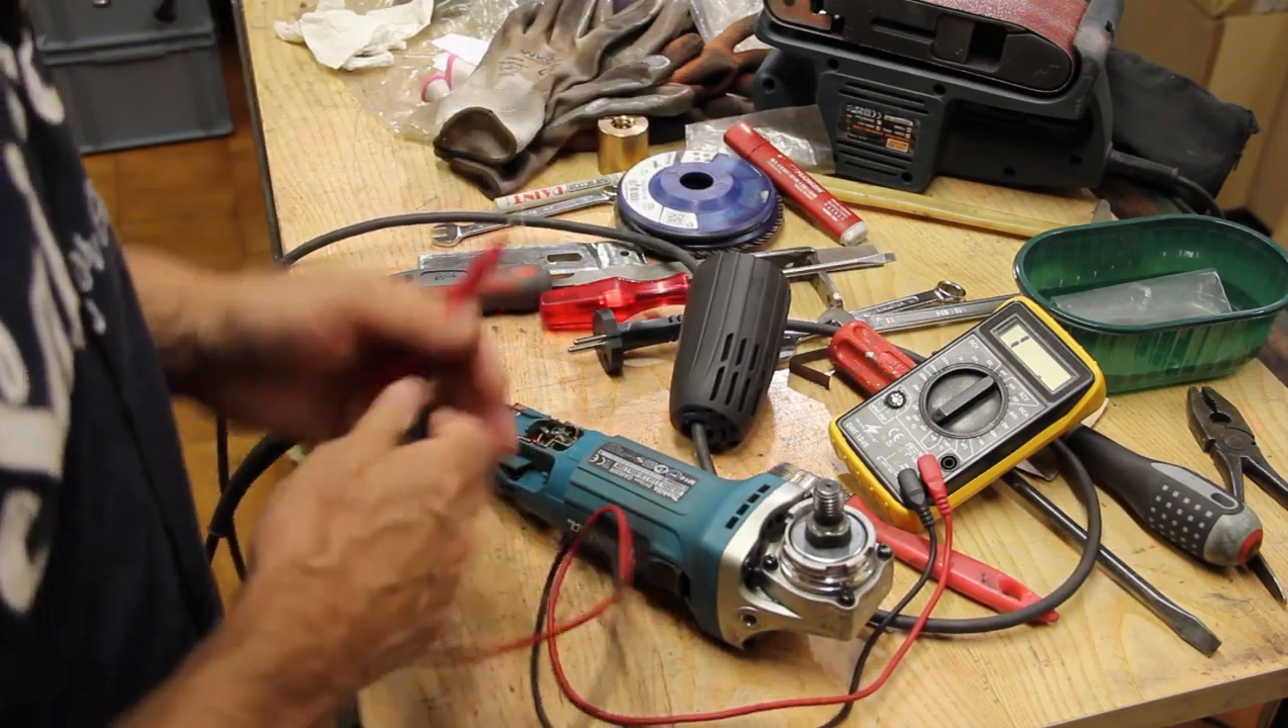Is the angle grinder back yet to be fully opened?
No.